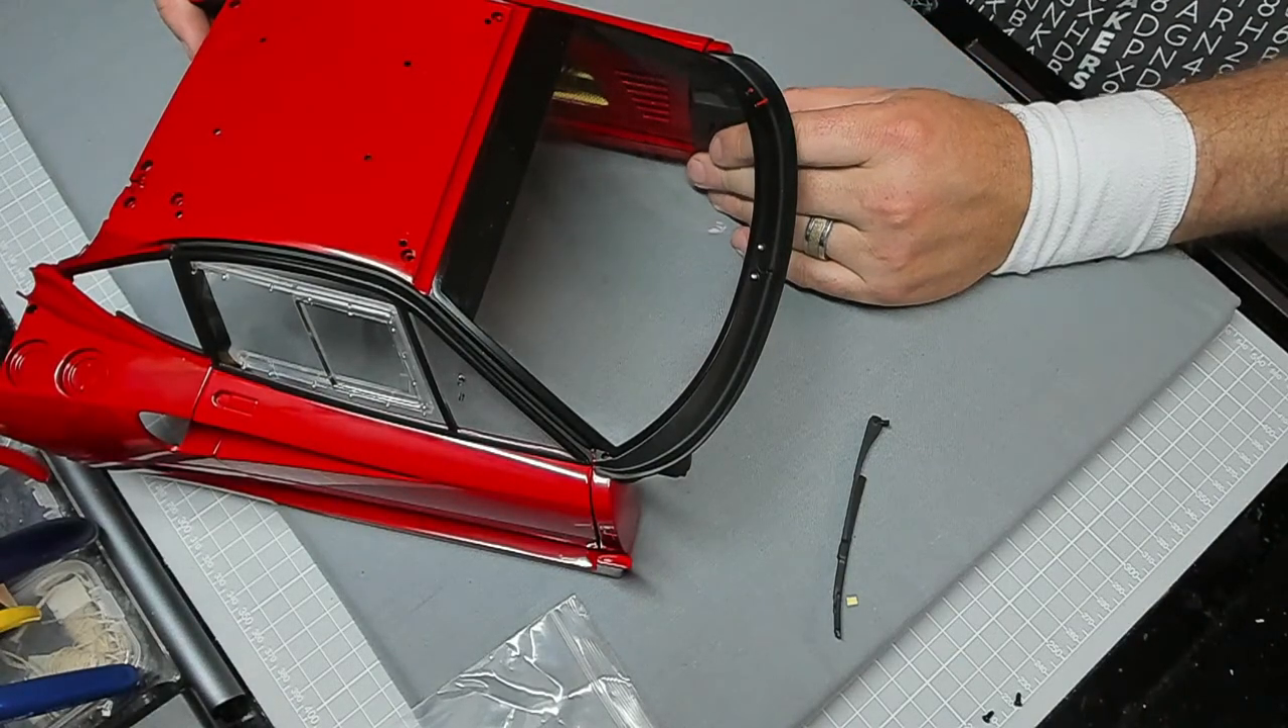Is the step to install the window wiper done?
No.